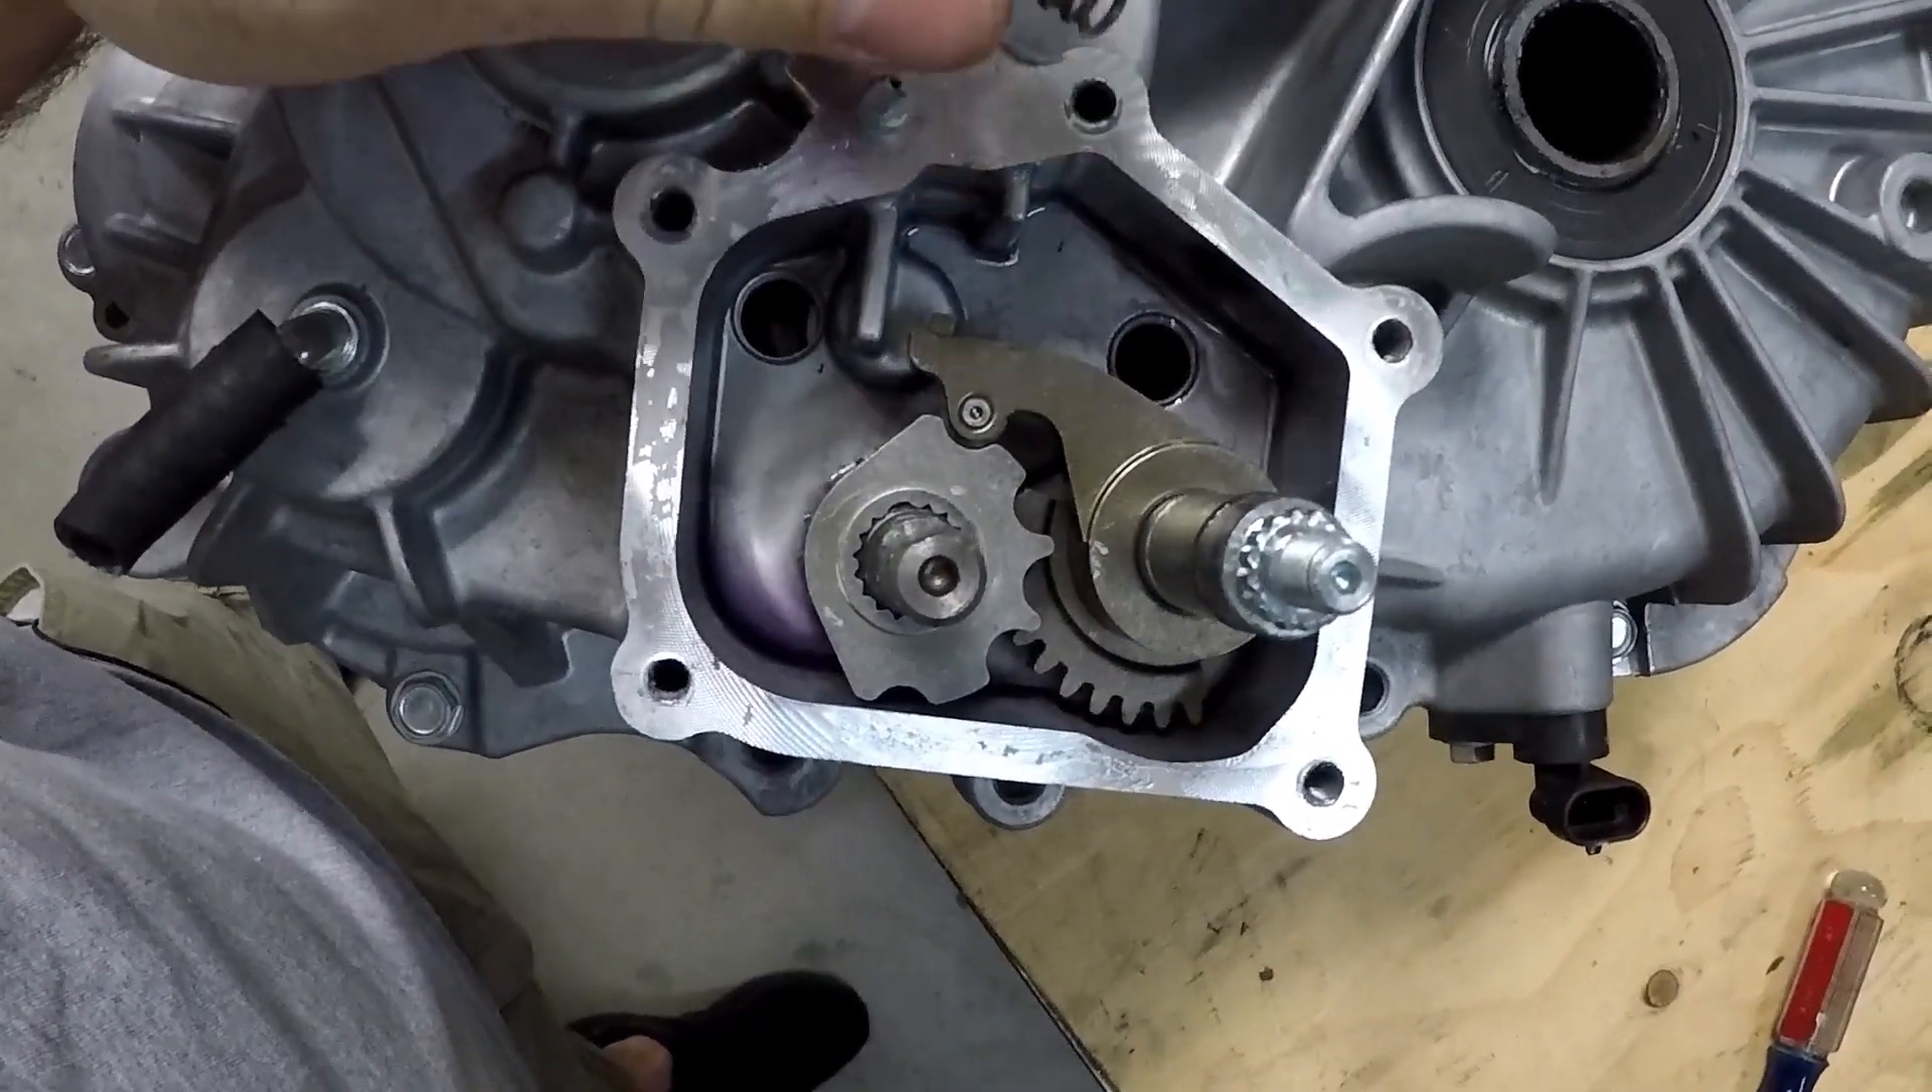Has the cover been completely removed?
Yes.